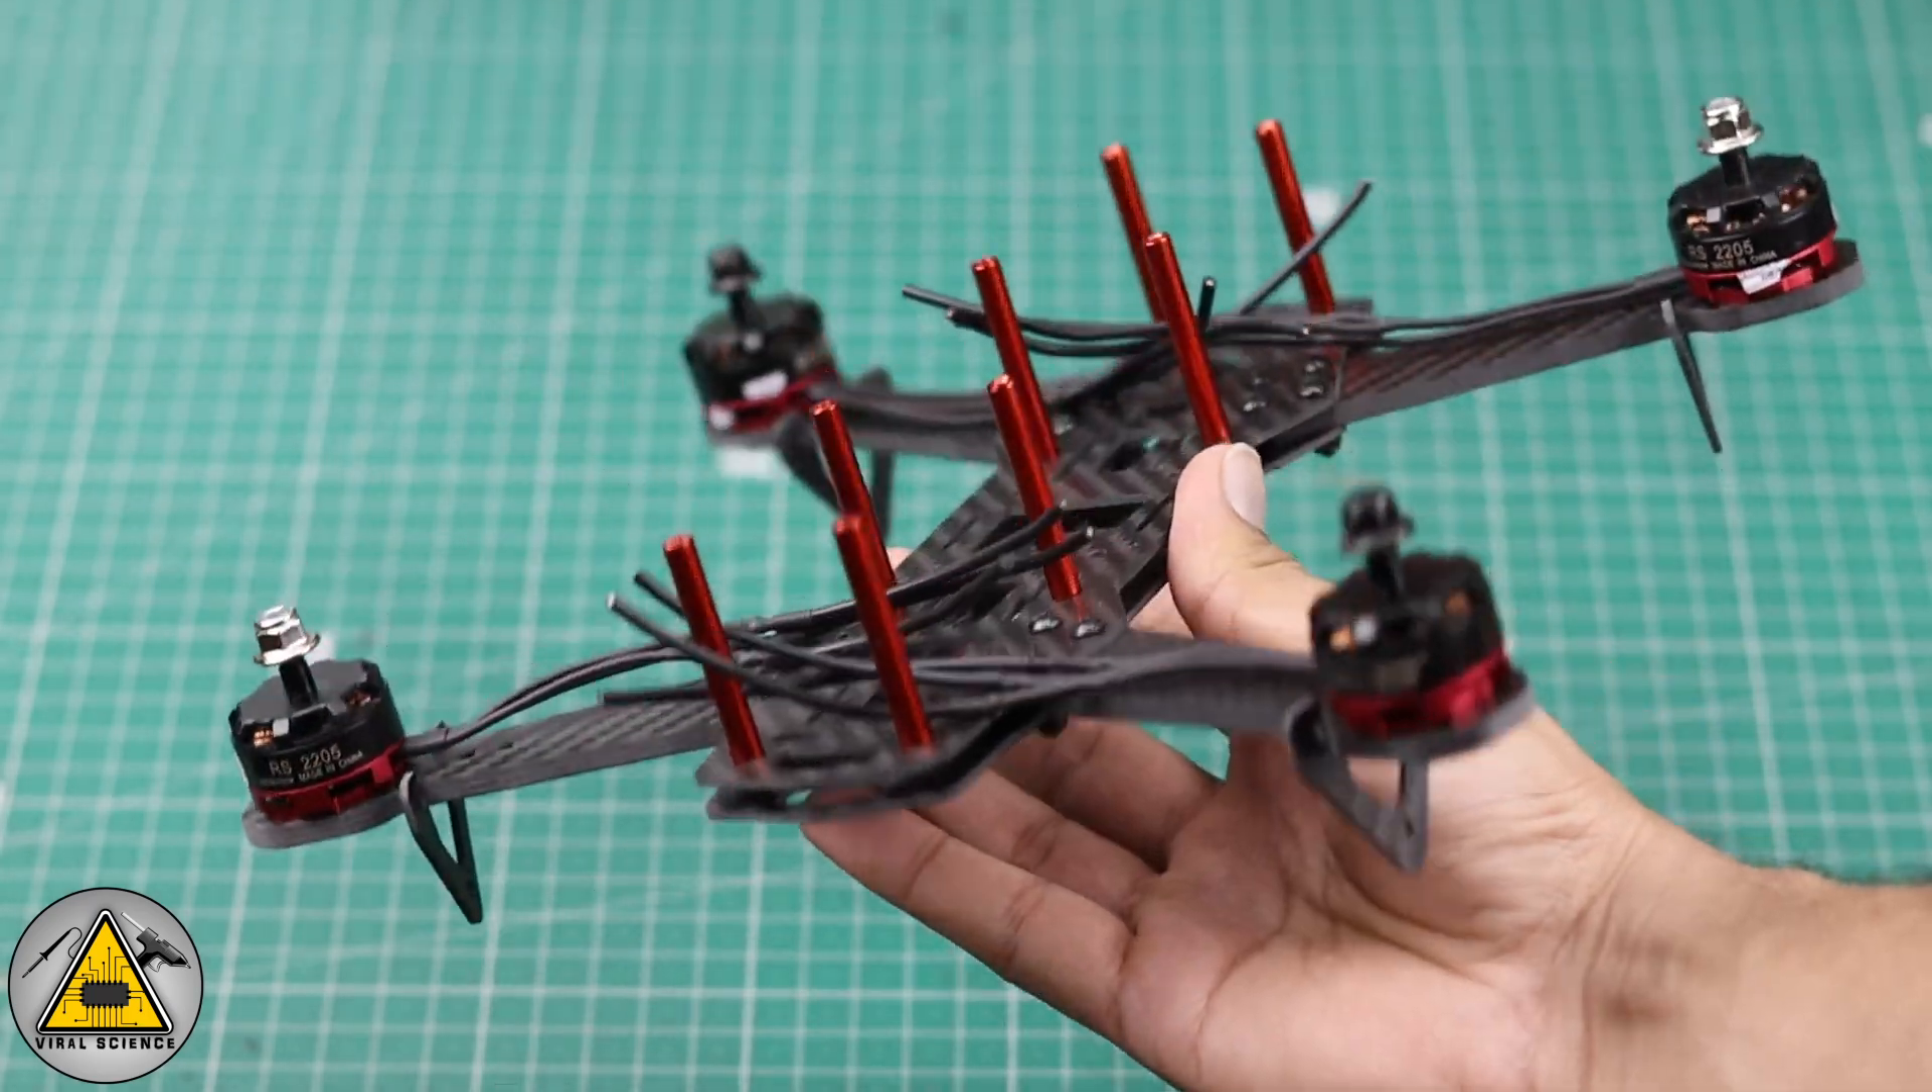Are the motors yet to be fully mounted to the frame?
No.